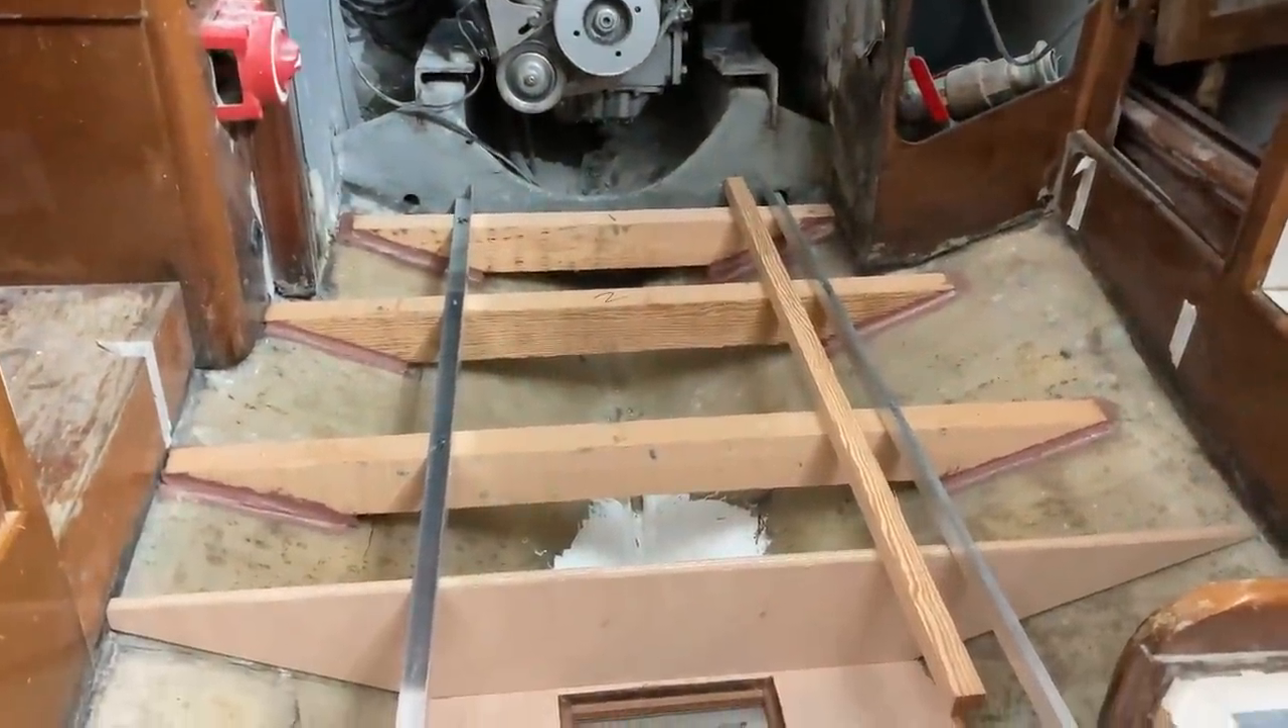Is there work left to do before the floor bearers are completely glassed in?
Yes.